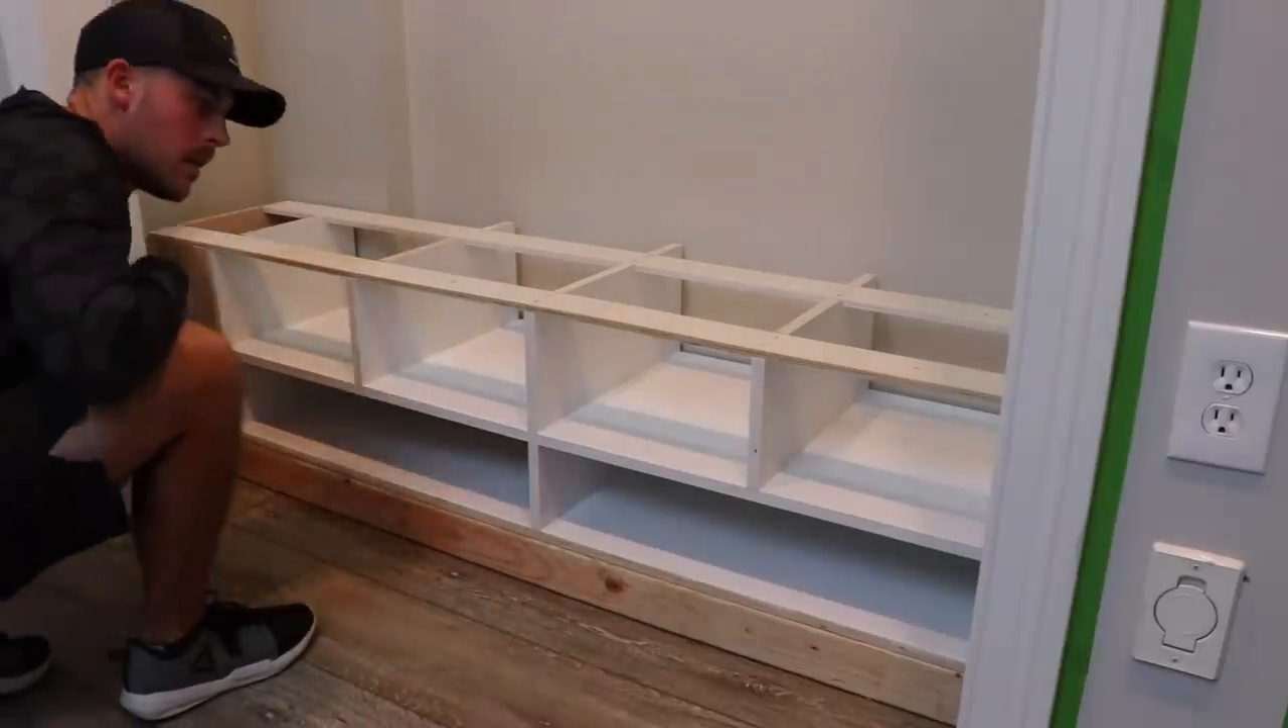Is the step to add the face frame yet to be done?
Yes.